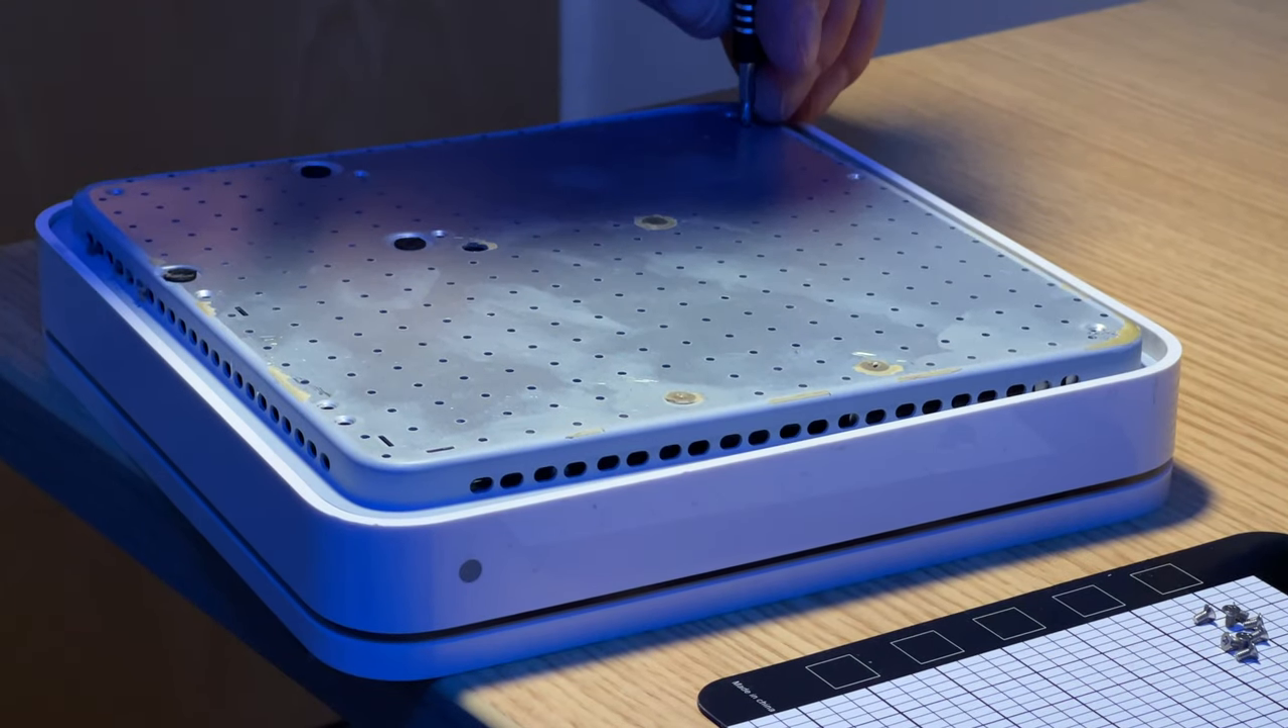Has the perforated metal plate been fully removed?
No.